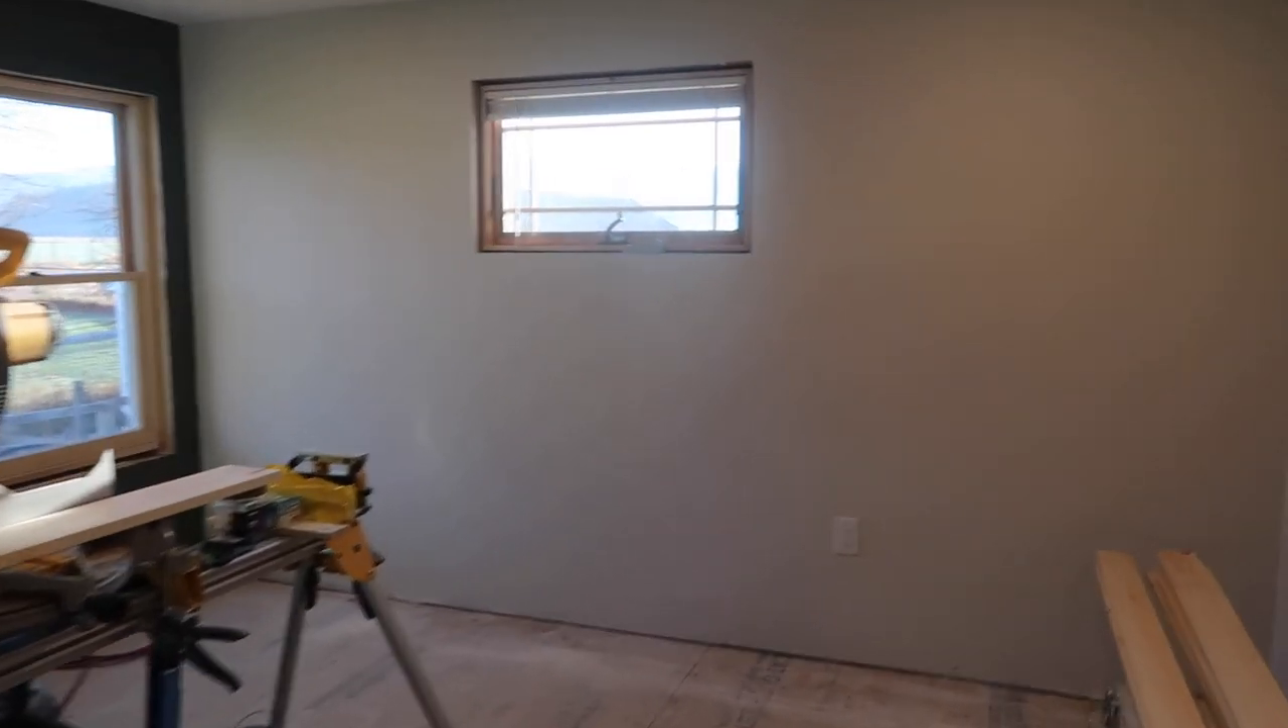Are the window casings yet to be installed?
Yes.